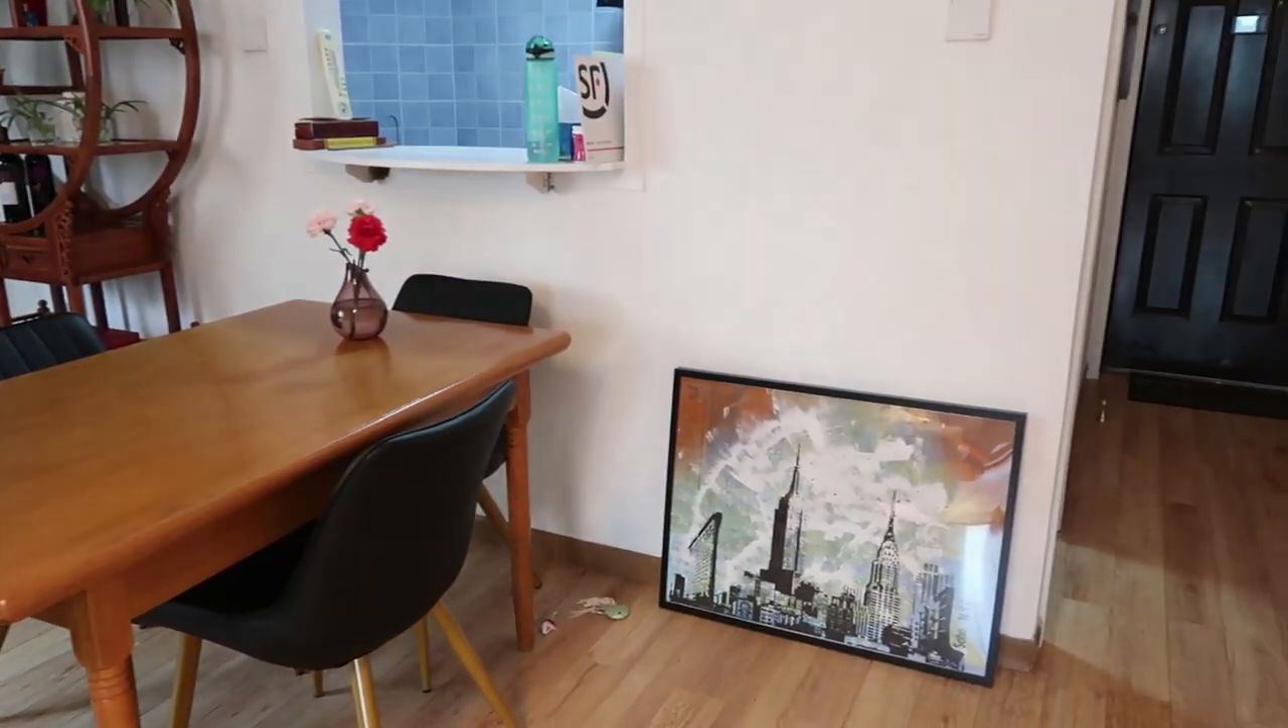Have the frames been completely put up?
No.